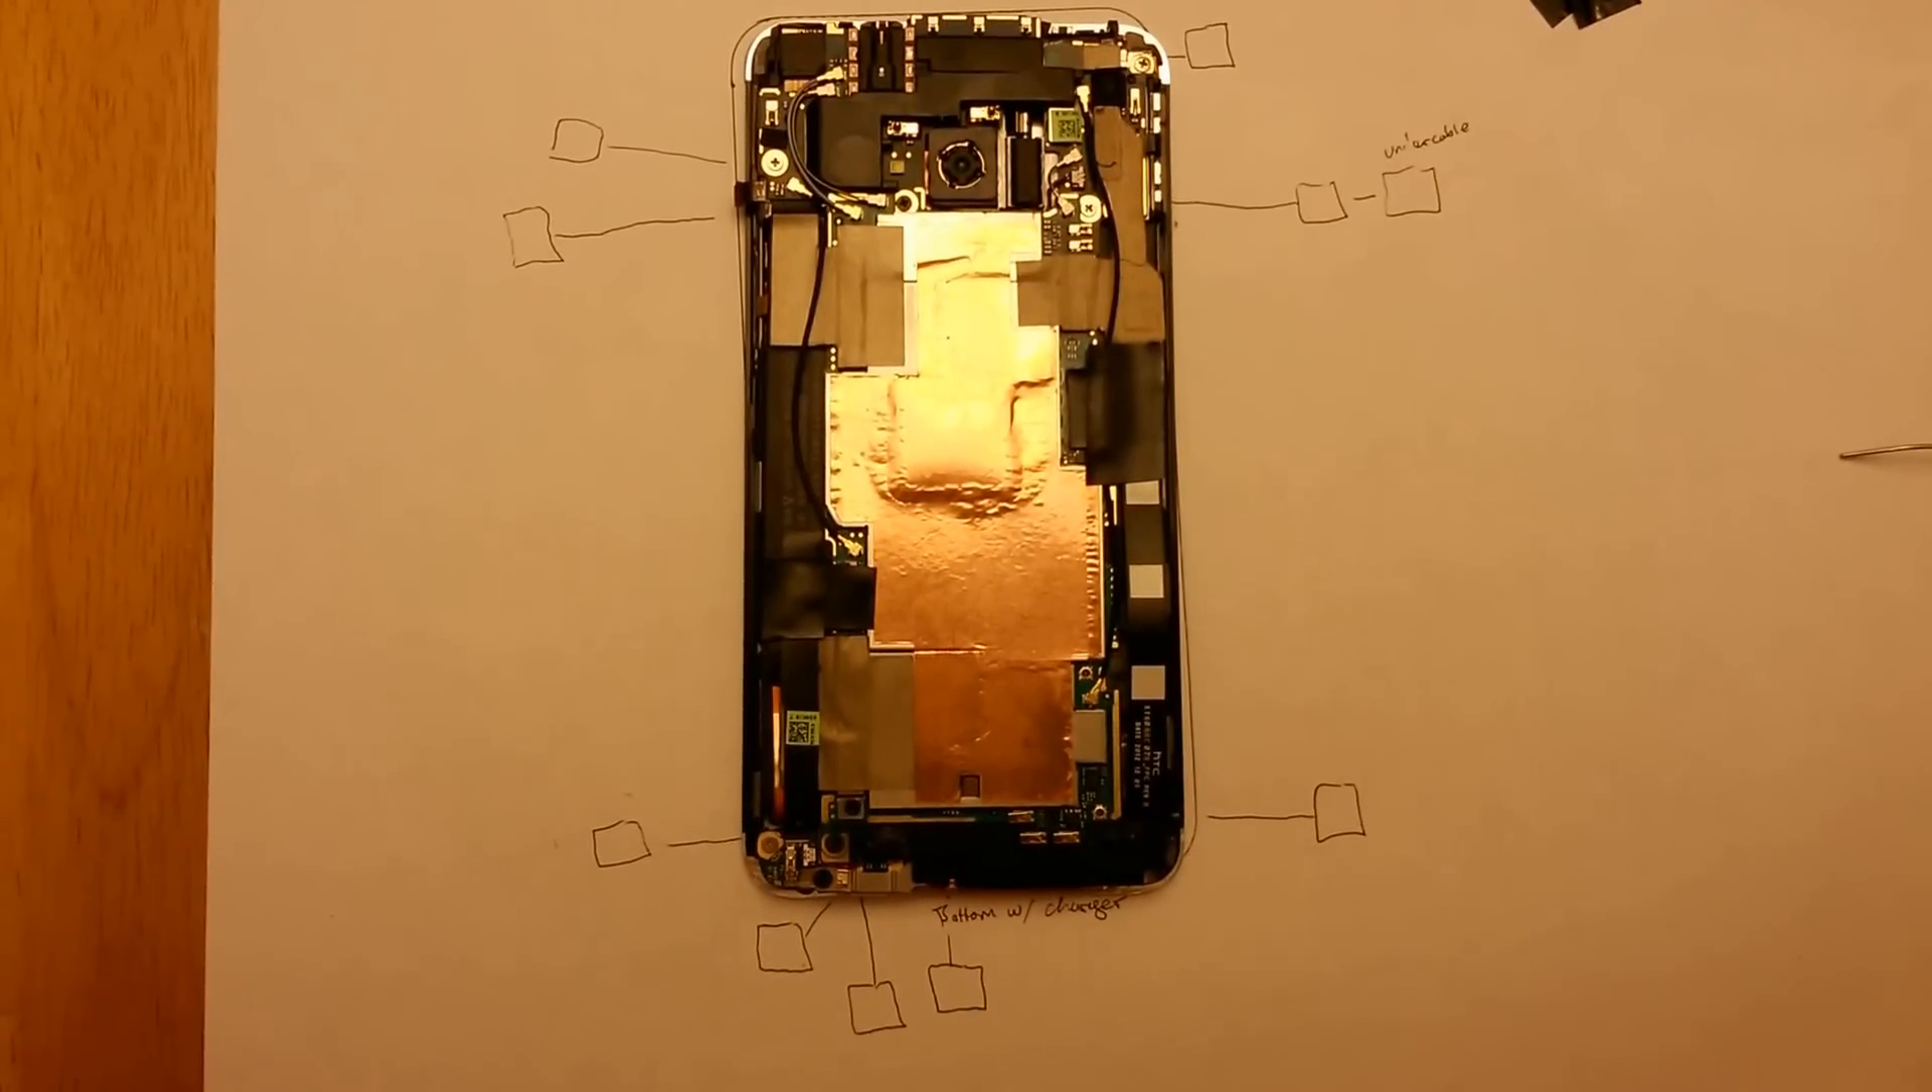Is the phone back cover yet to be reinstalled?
Yes.